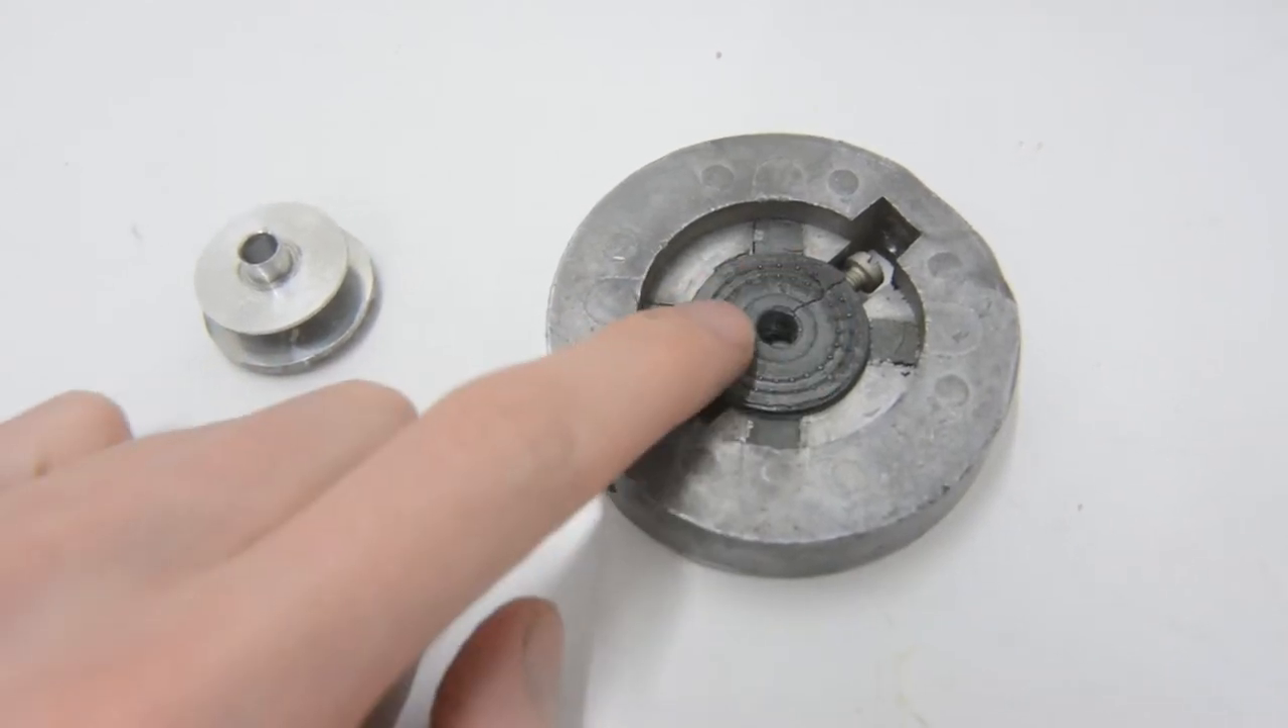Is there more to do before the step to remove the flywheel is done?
No.